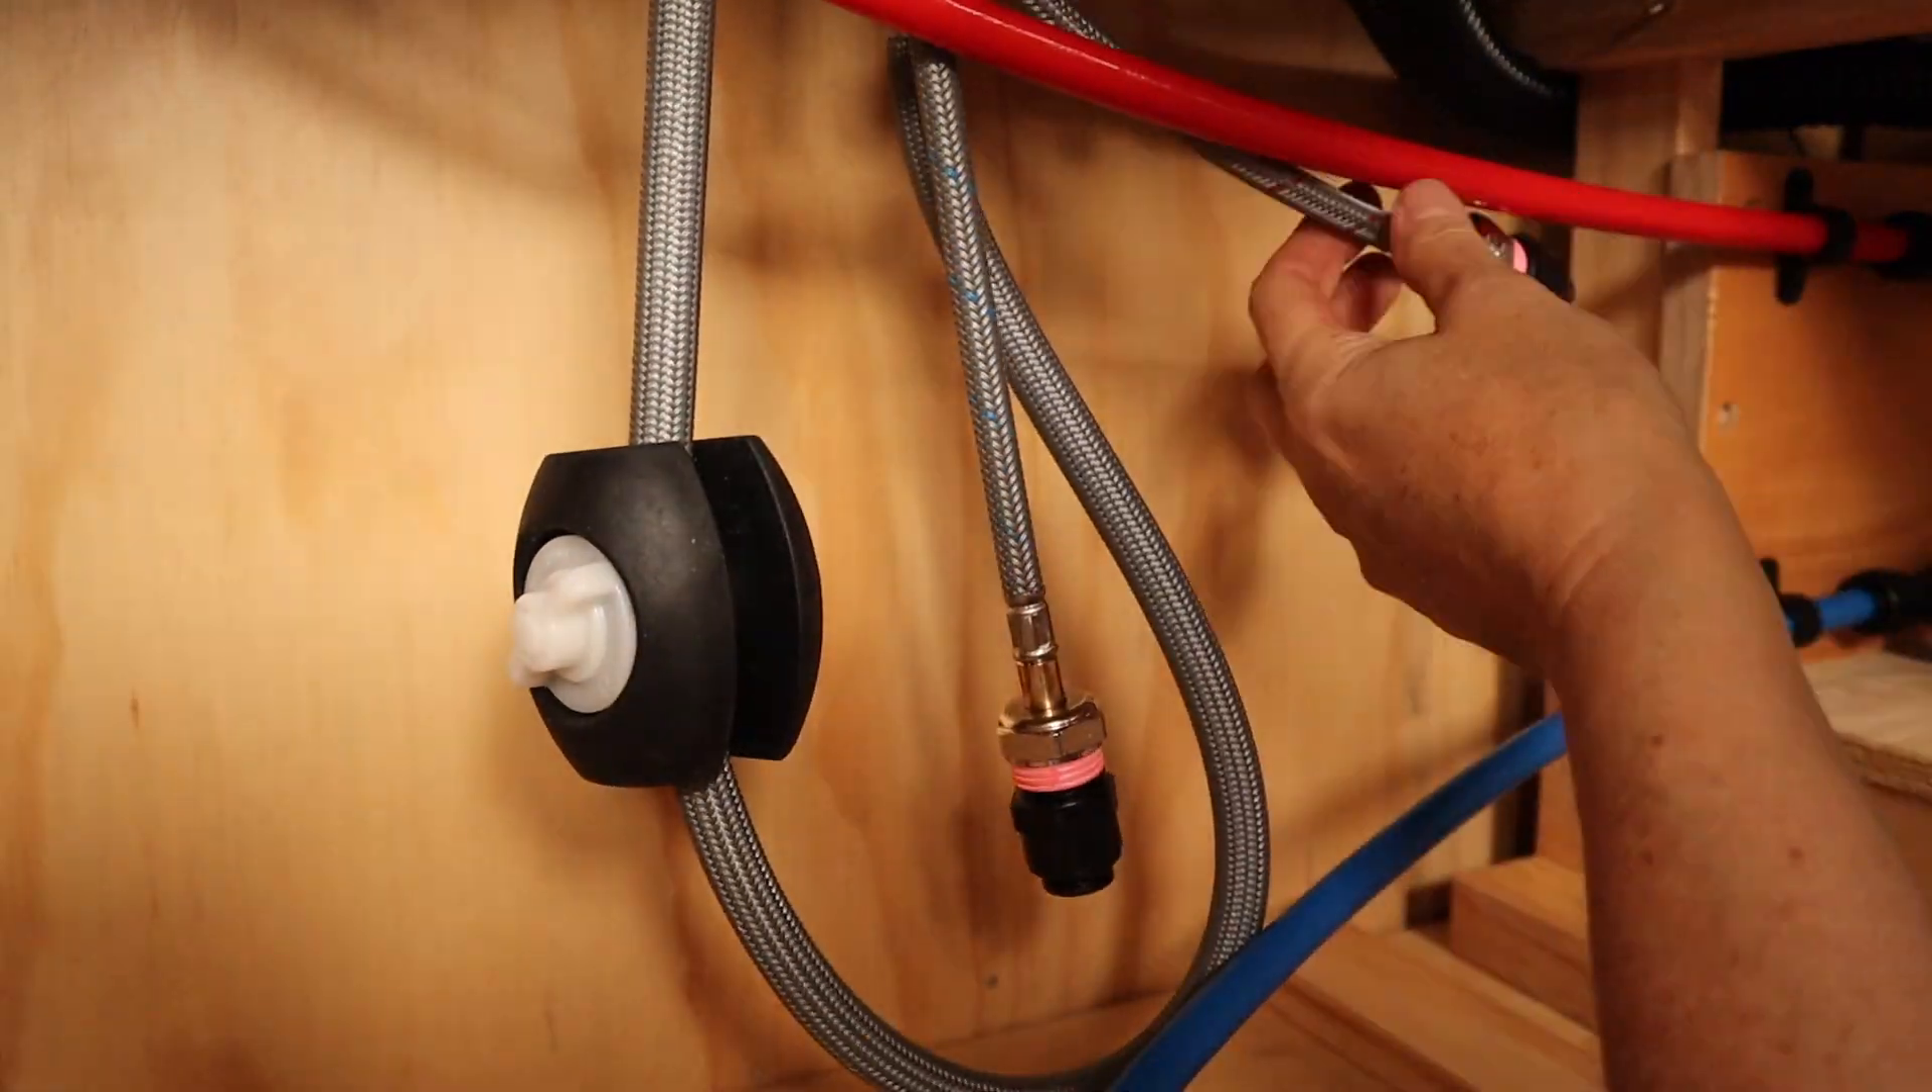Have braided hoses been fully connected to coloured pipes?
No.